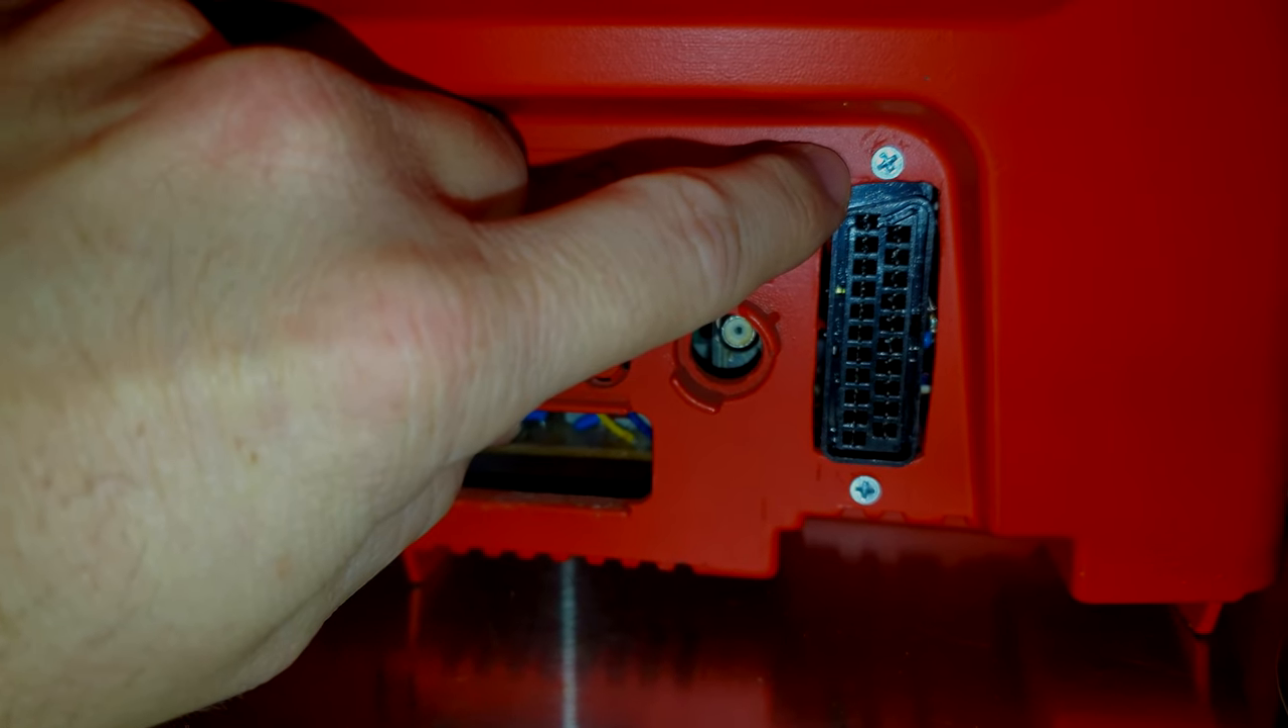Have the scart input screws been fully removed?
No.